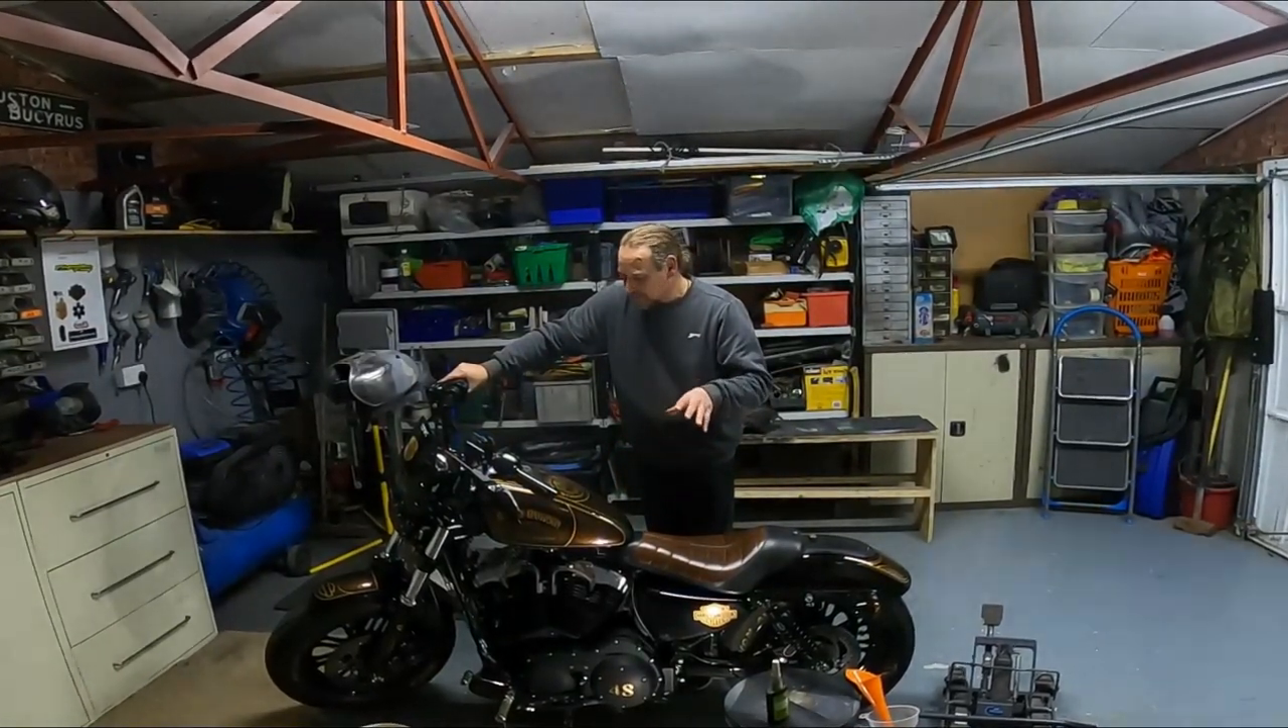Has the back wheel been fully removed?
No.